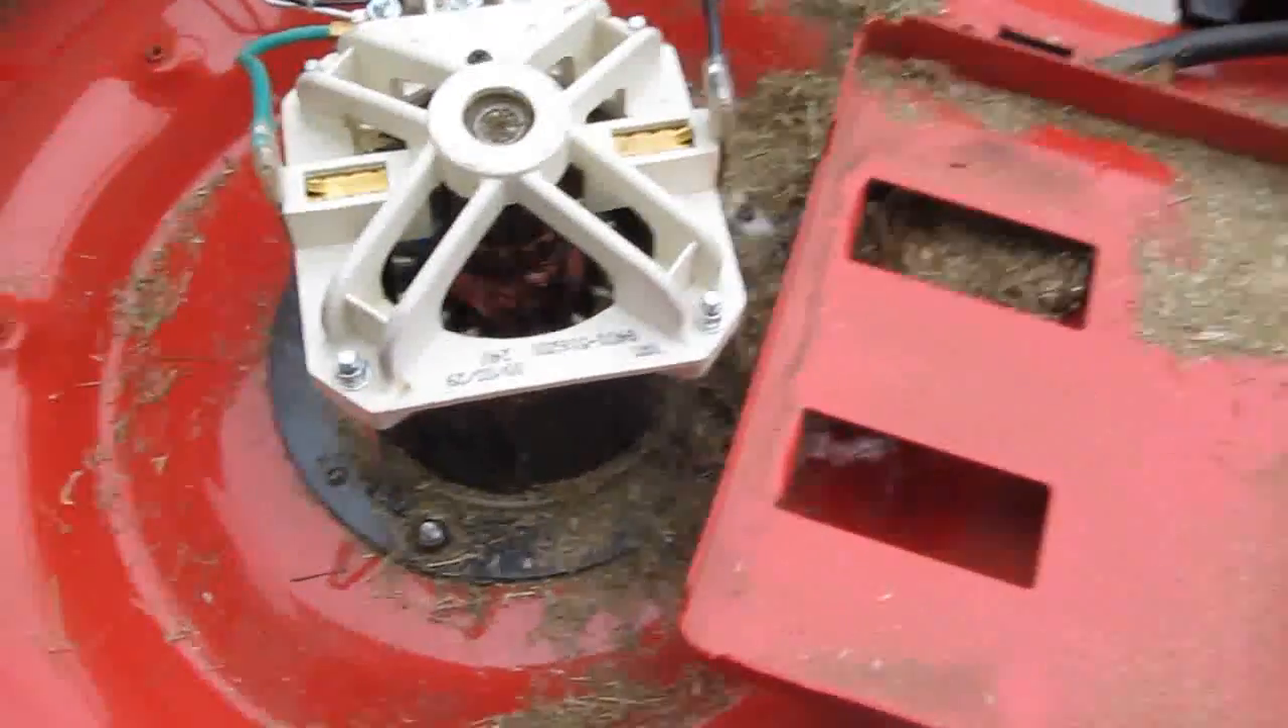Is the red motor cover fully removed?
Yes.